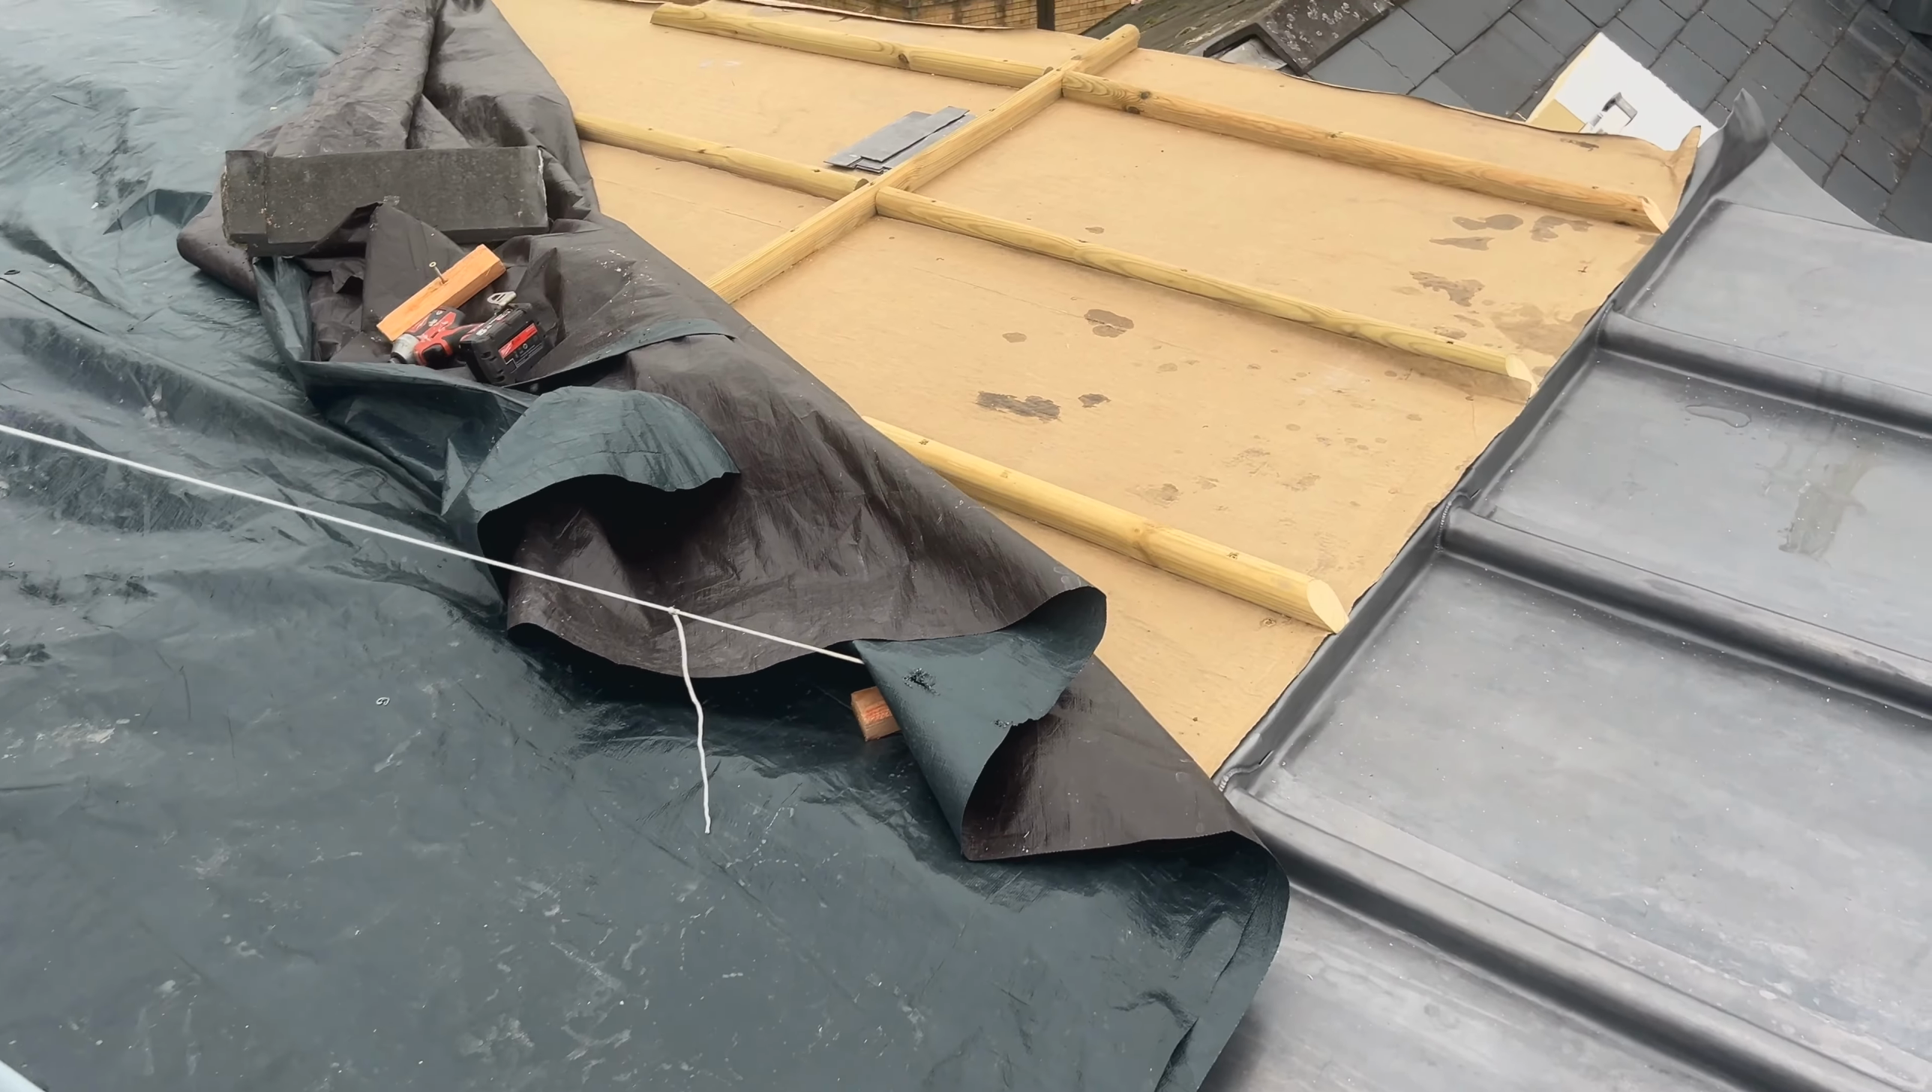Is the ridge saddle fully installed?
No.